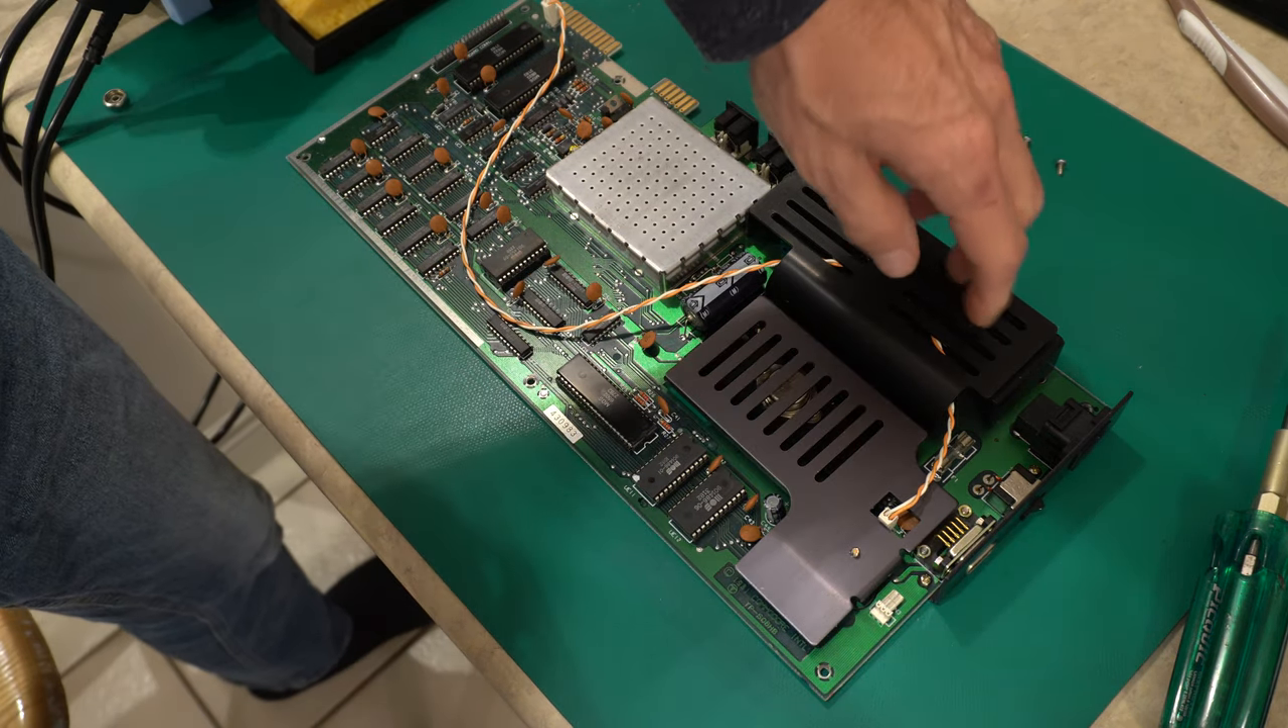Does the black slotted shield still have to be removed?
Yes.